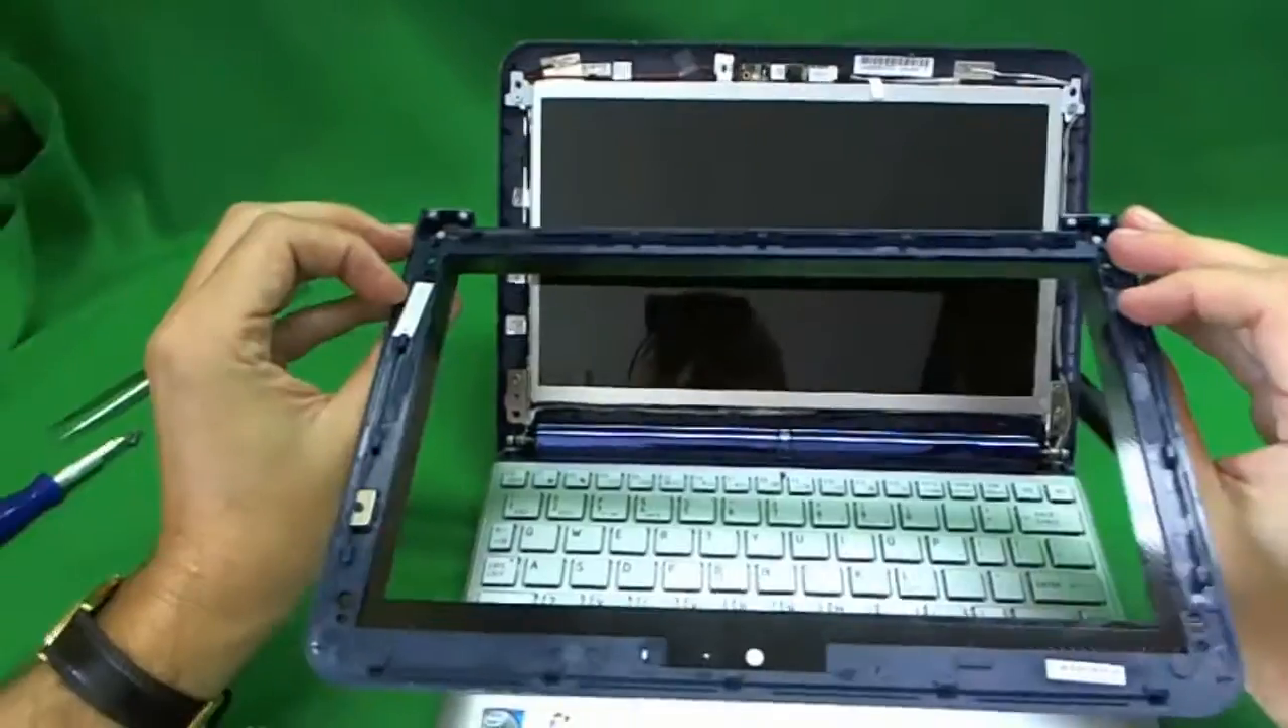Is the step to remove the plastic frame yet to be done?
No.